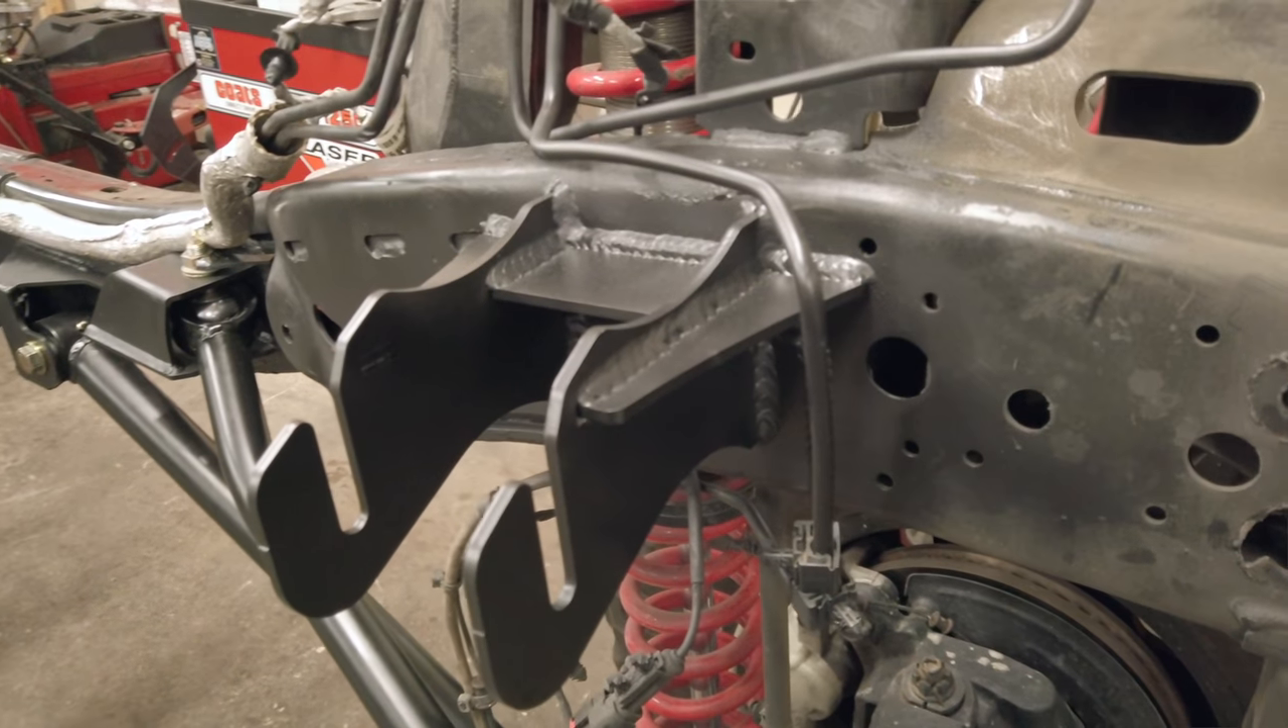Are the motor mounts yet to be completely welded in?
No.